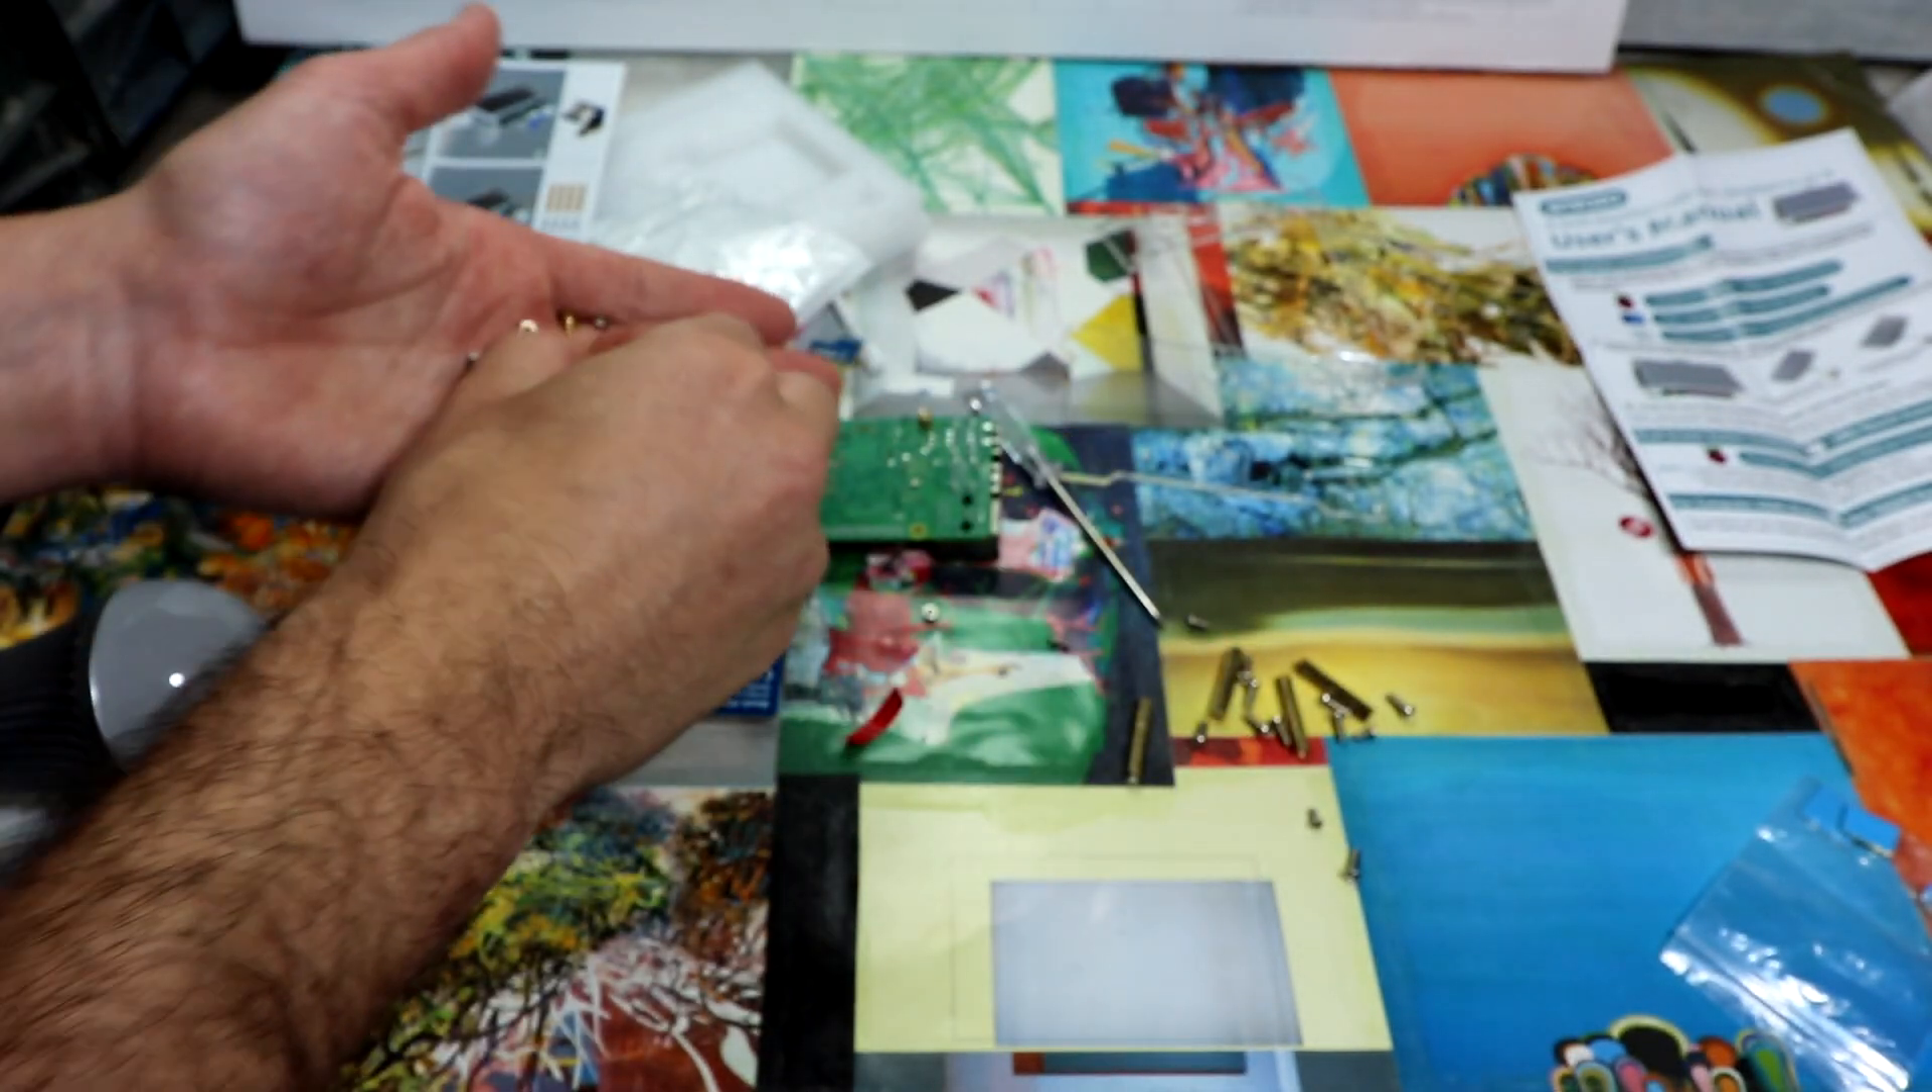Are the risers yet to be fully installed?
Yes.